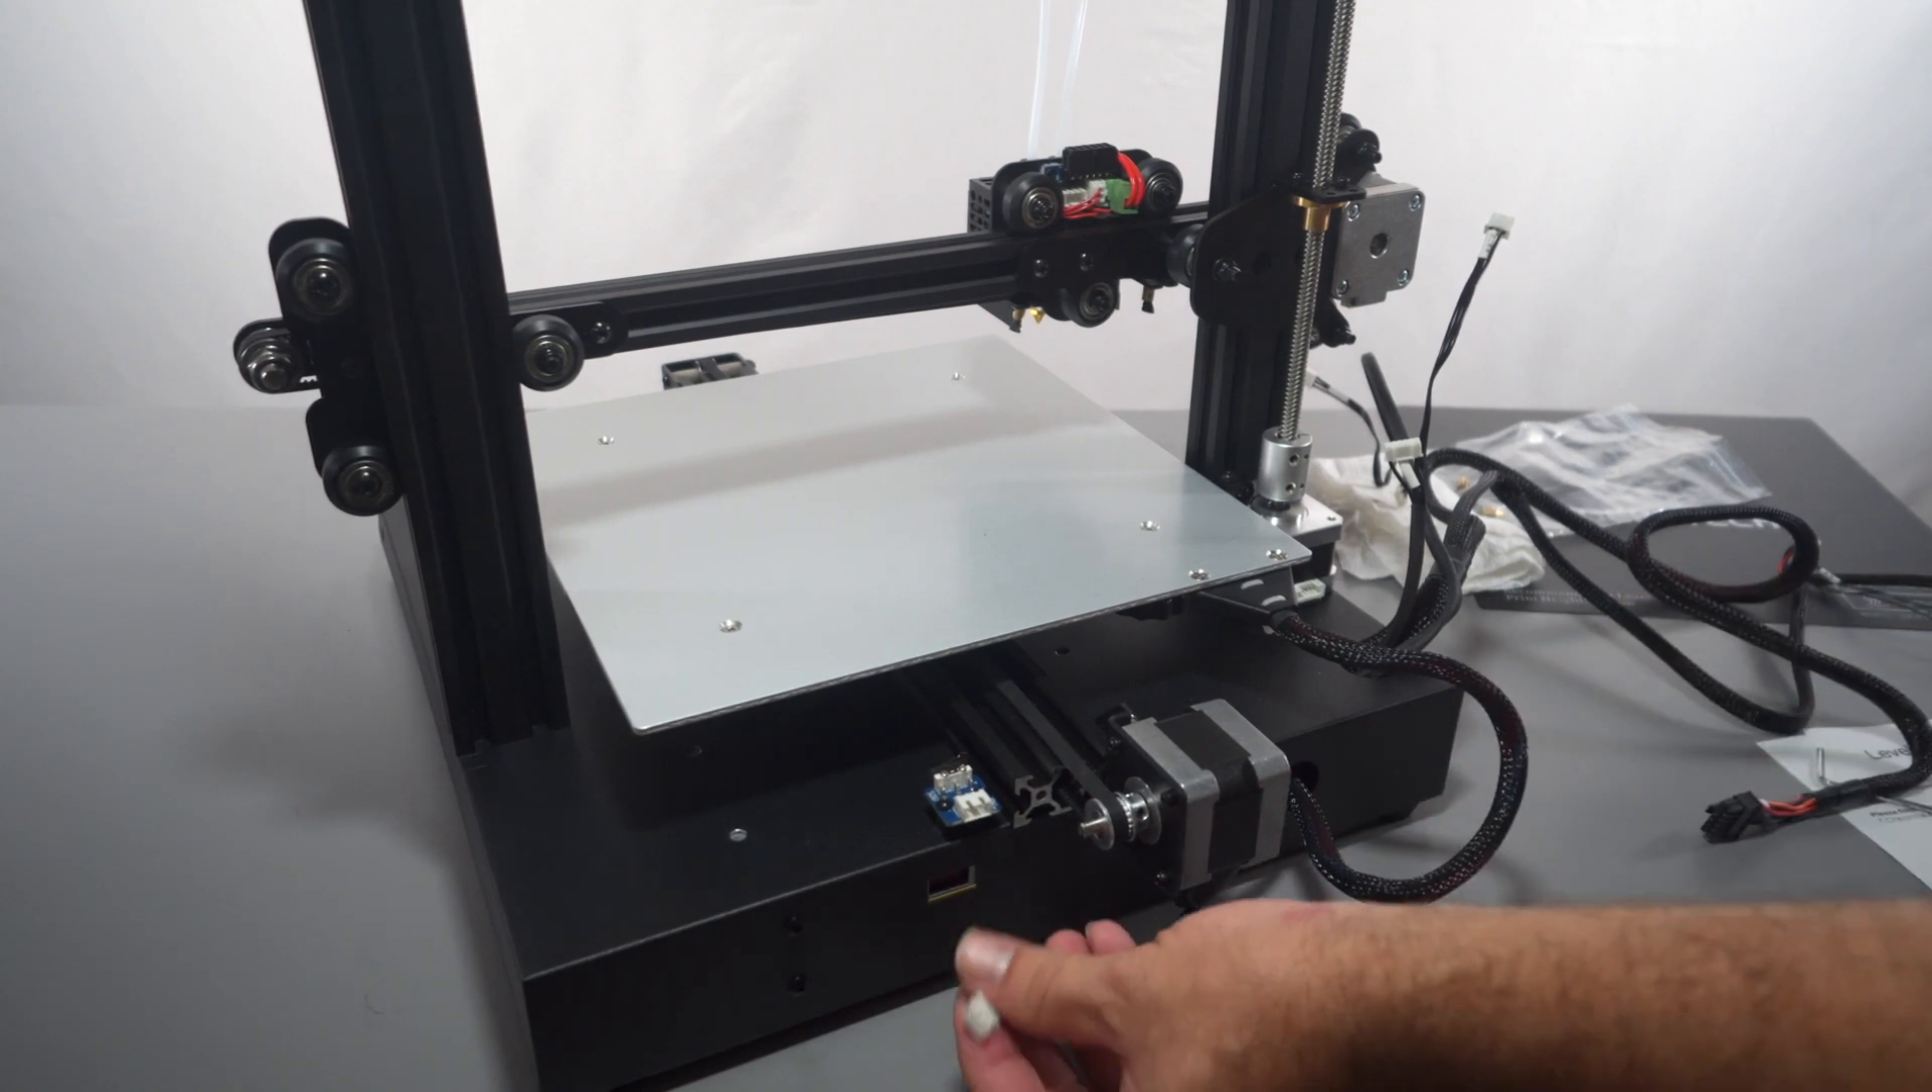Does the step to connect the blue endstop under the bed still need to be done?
Yes.